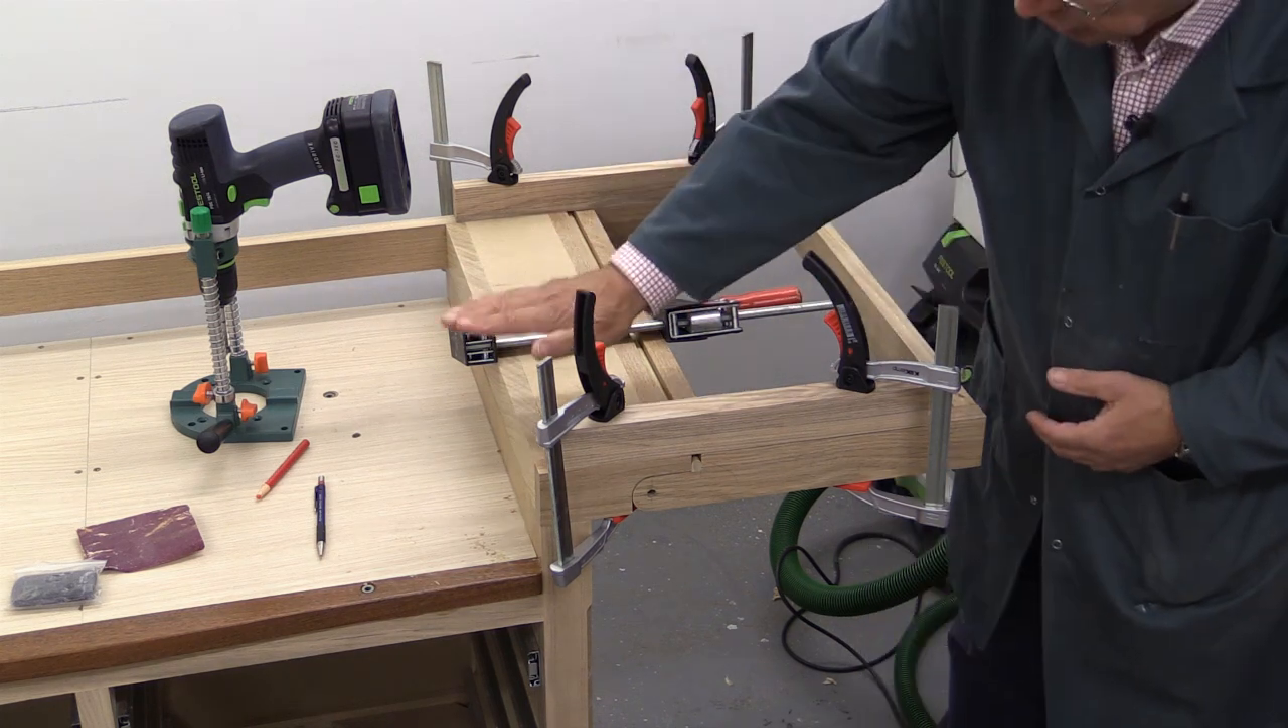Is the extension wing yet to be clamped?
No.